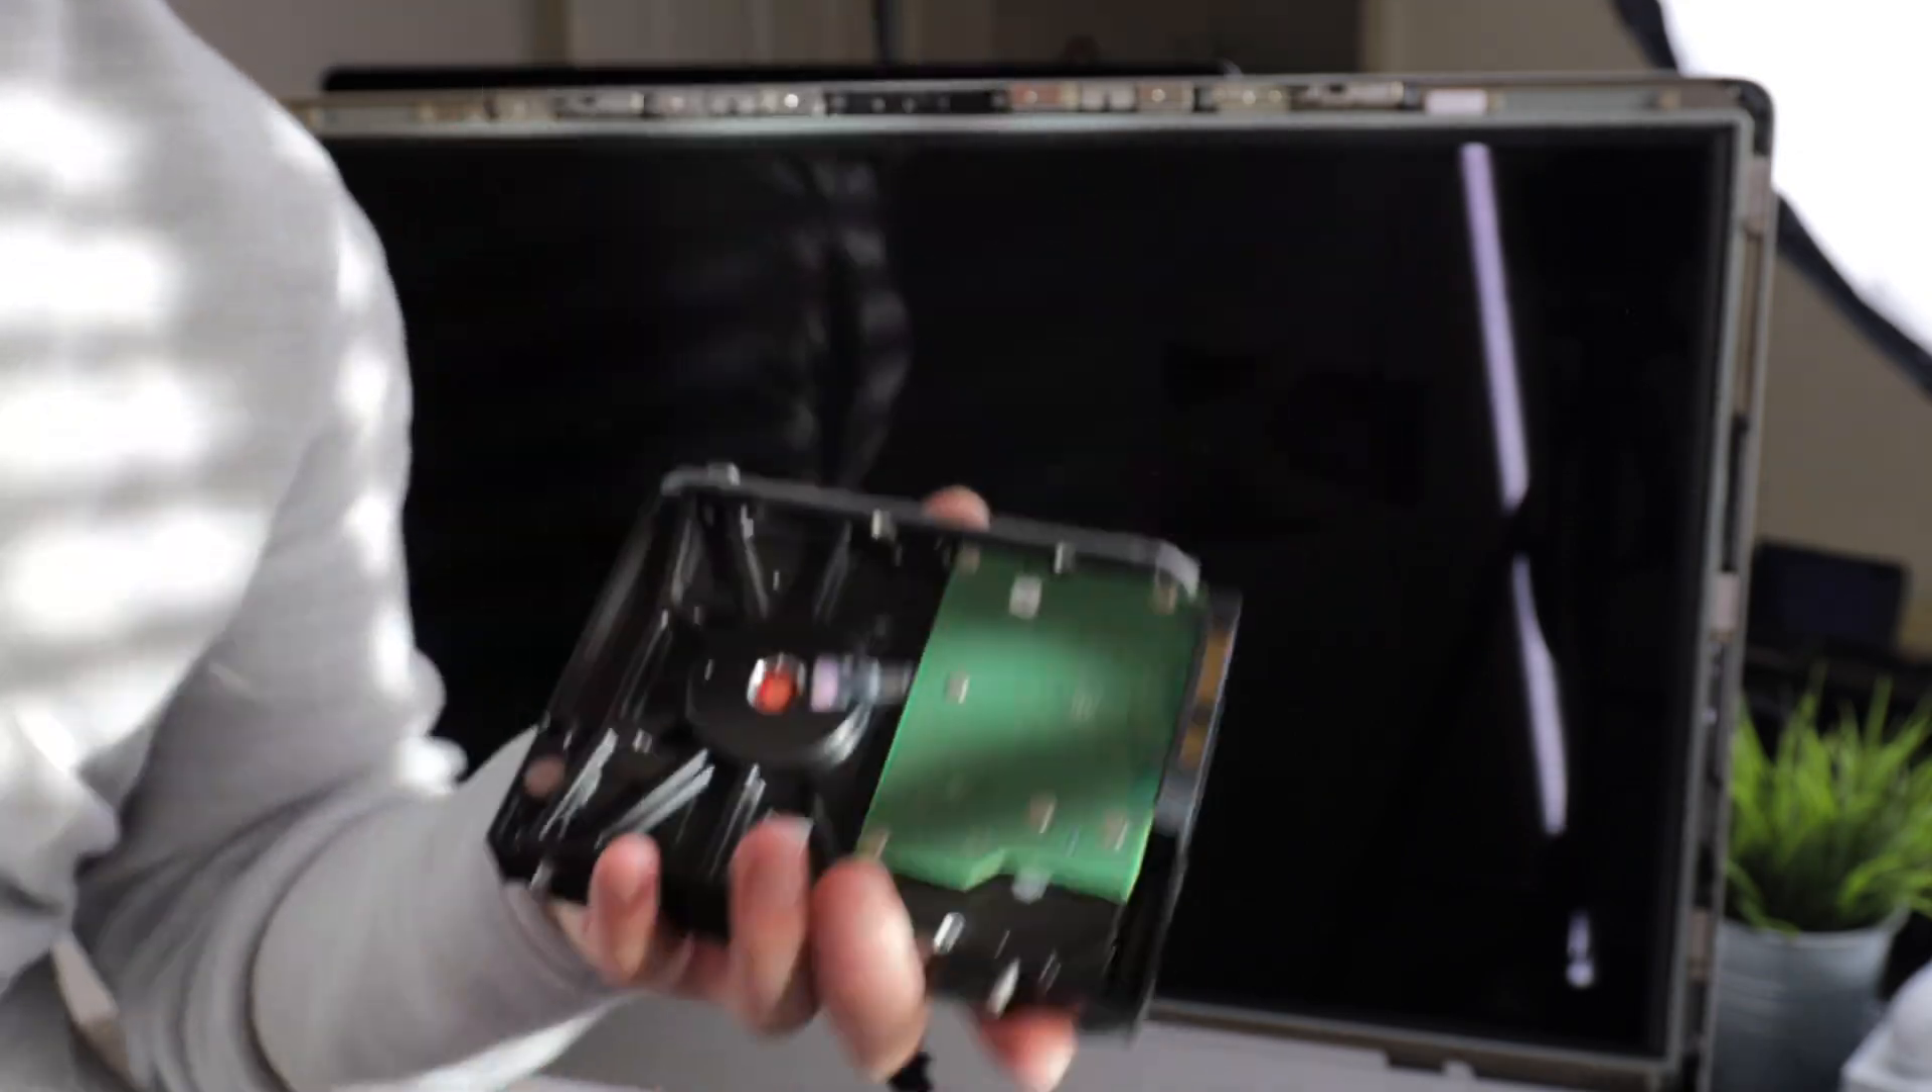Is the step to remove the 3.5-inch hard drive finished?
Yes.